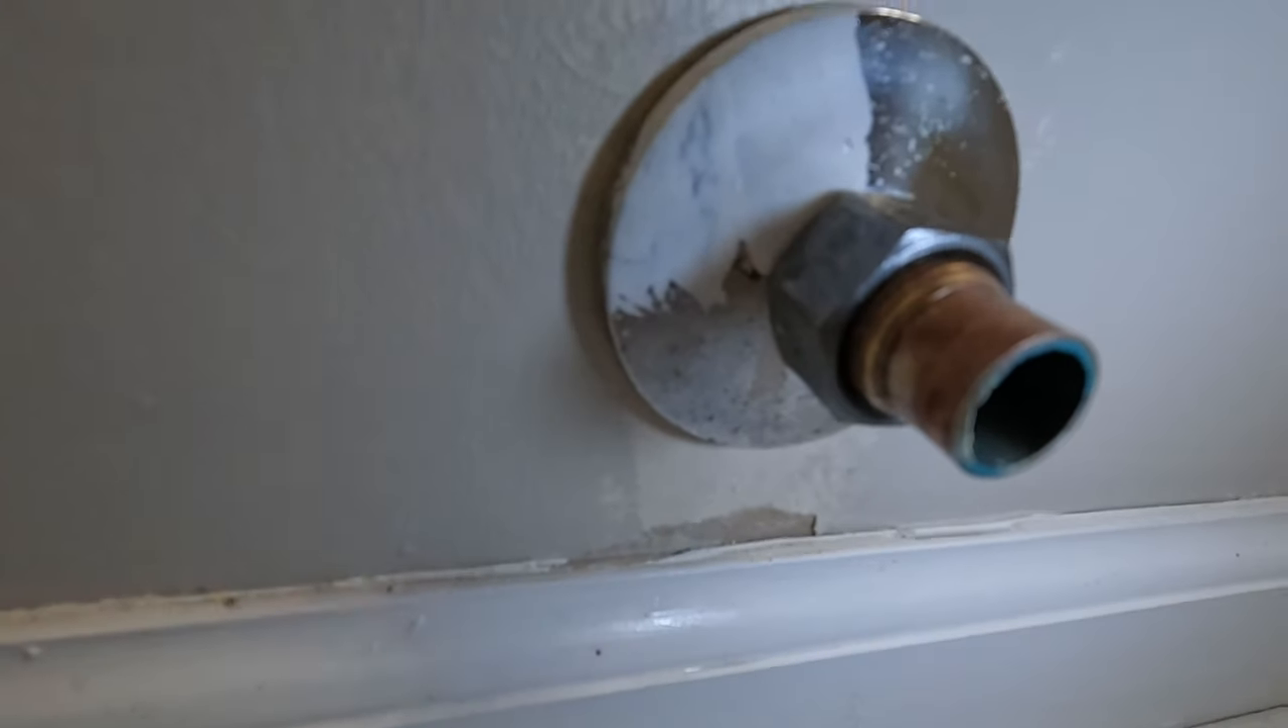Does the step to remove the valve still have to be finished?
No.